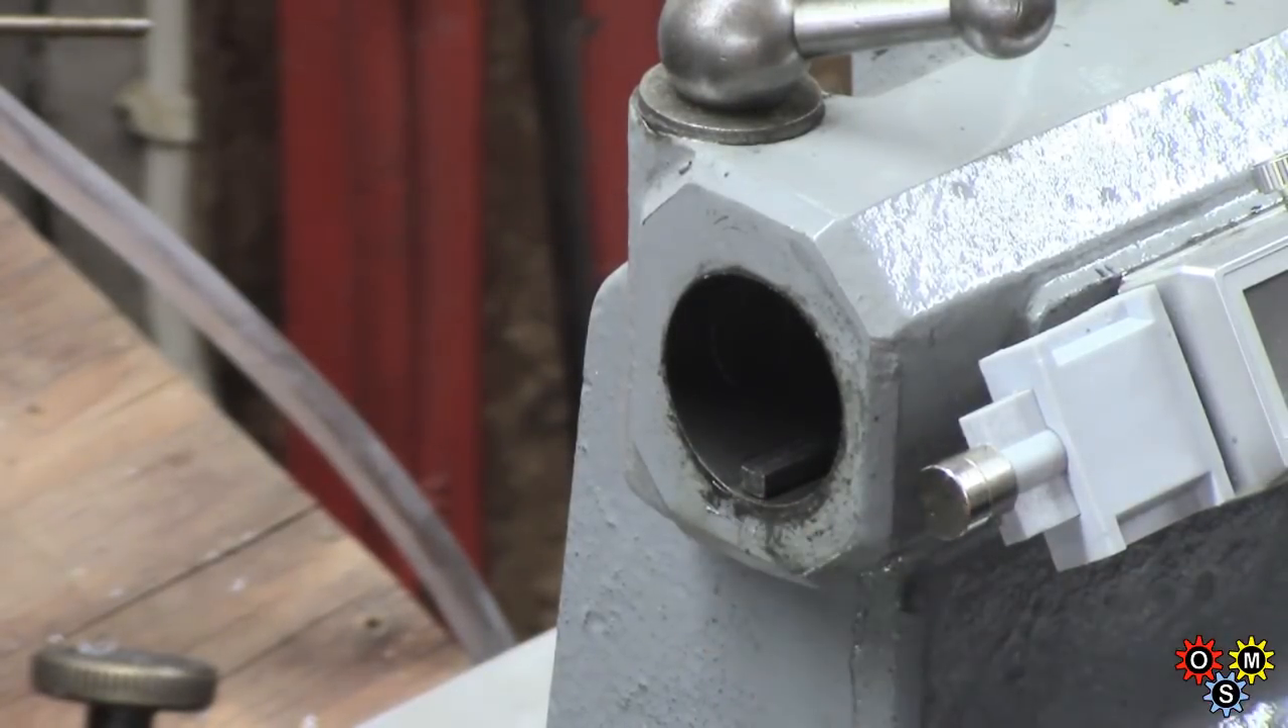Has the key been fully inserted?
Yes.